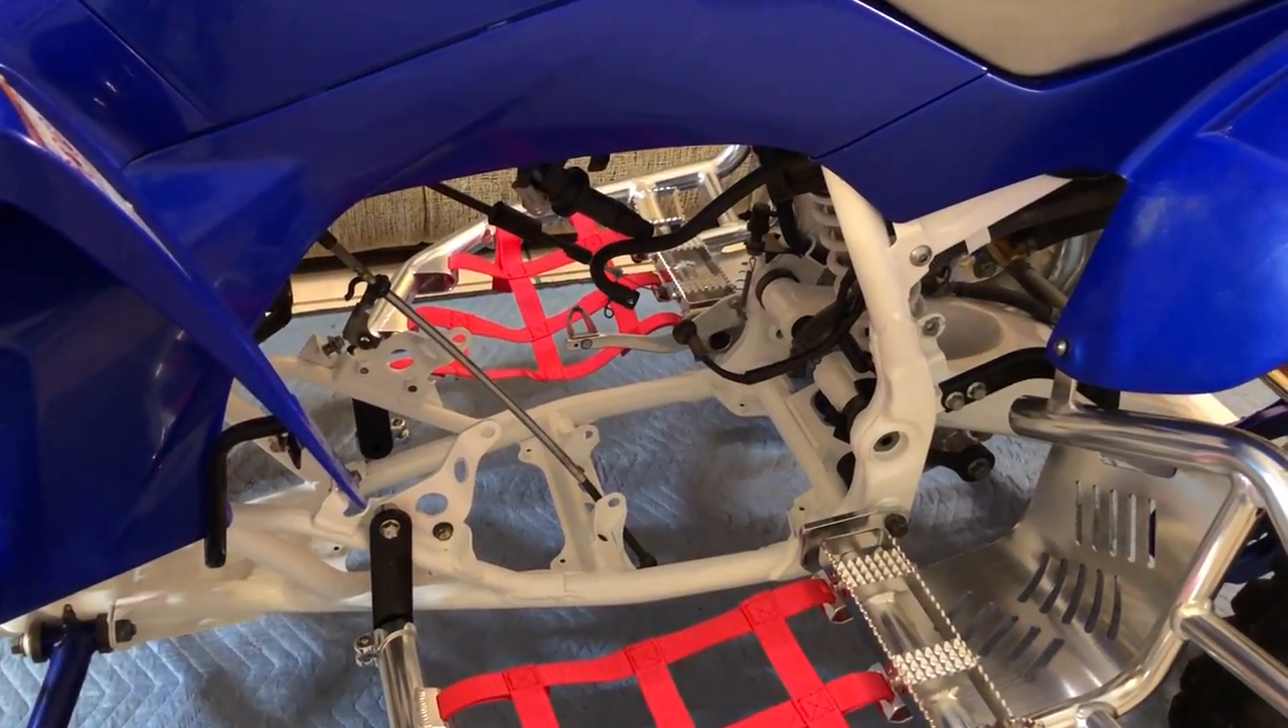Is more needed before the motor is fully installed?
Yes.